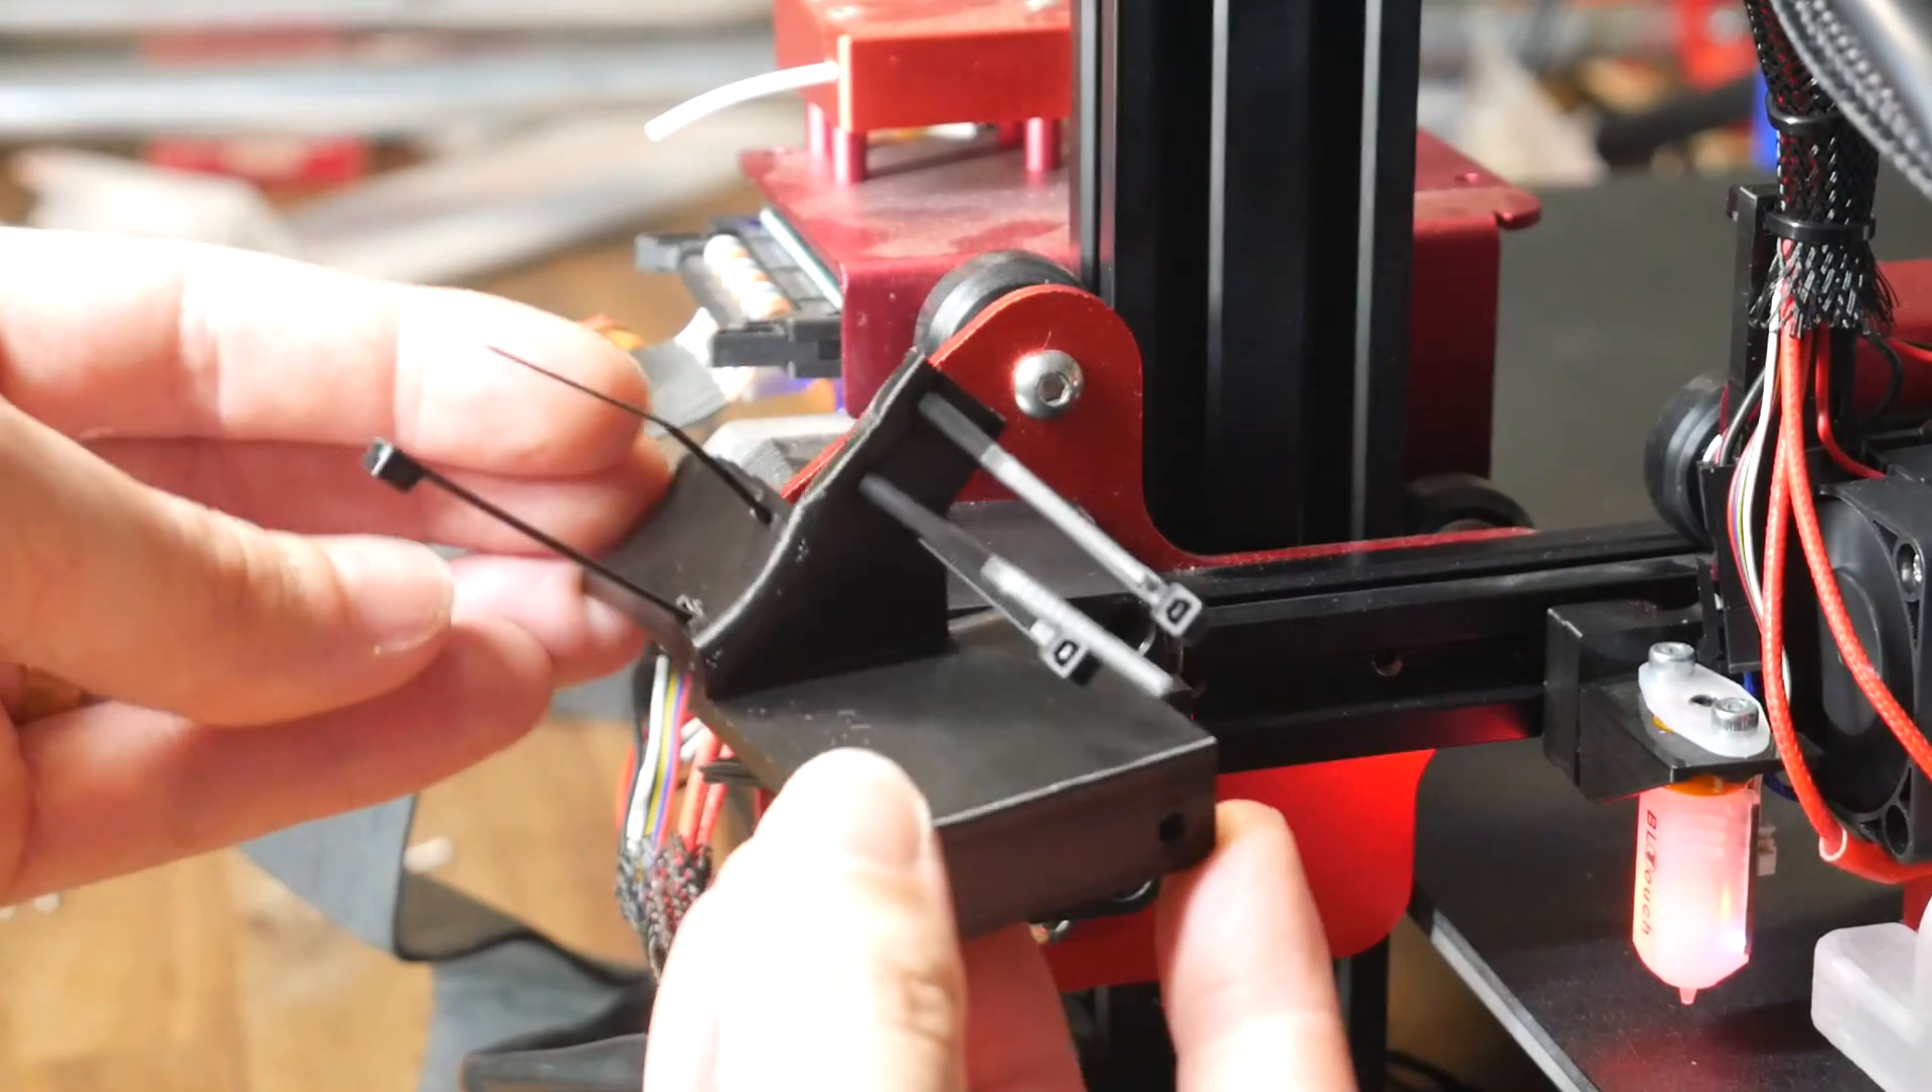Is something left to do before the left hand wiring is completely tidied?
Yes.